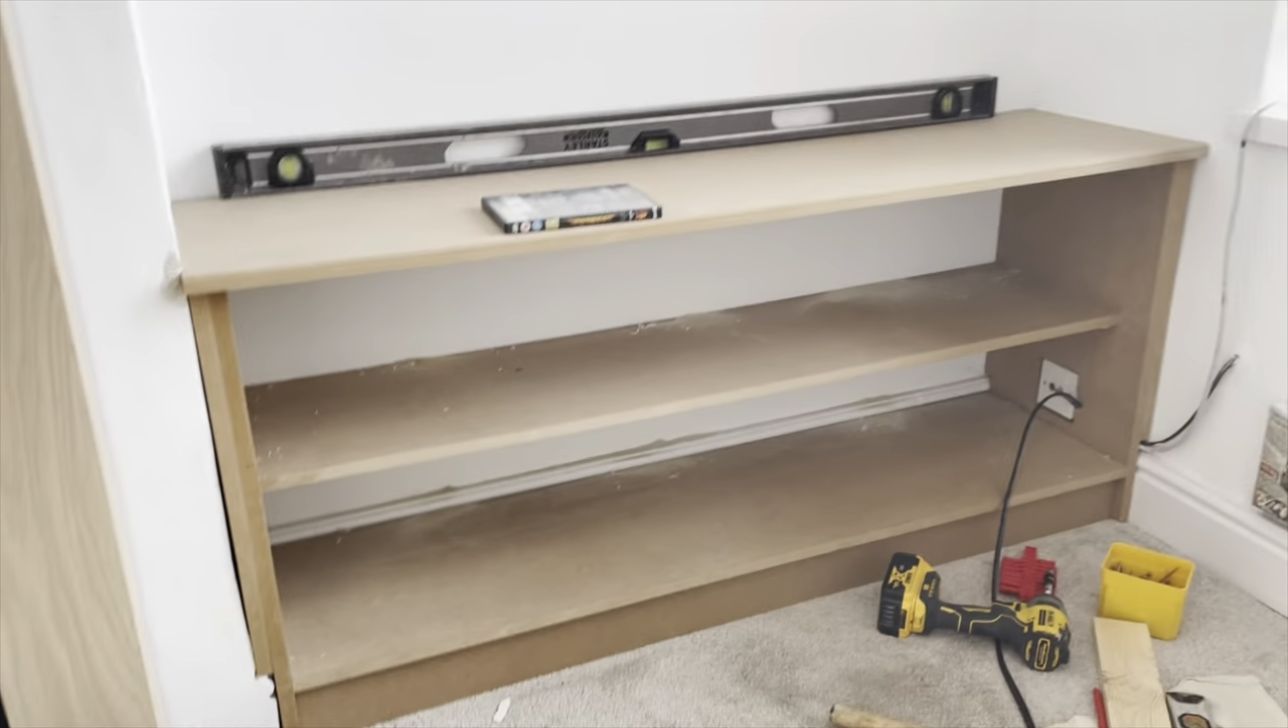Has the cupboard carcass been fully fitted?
Yes.